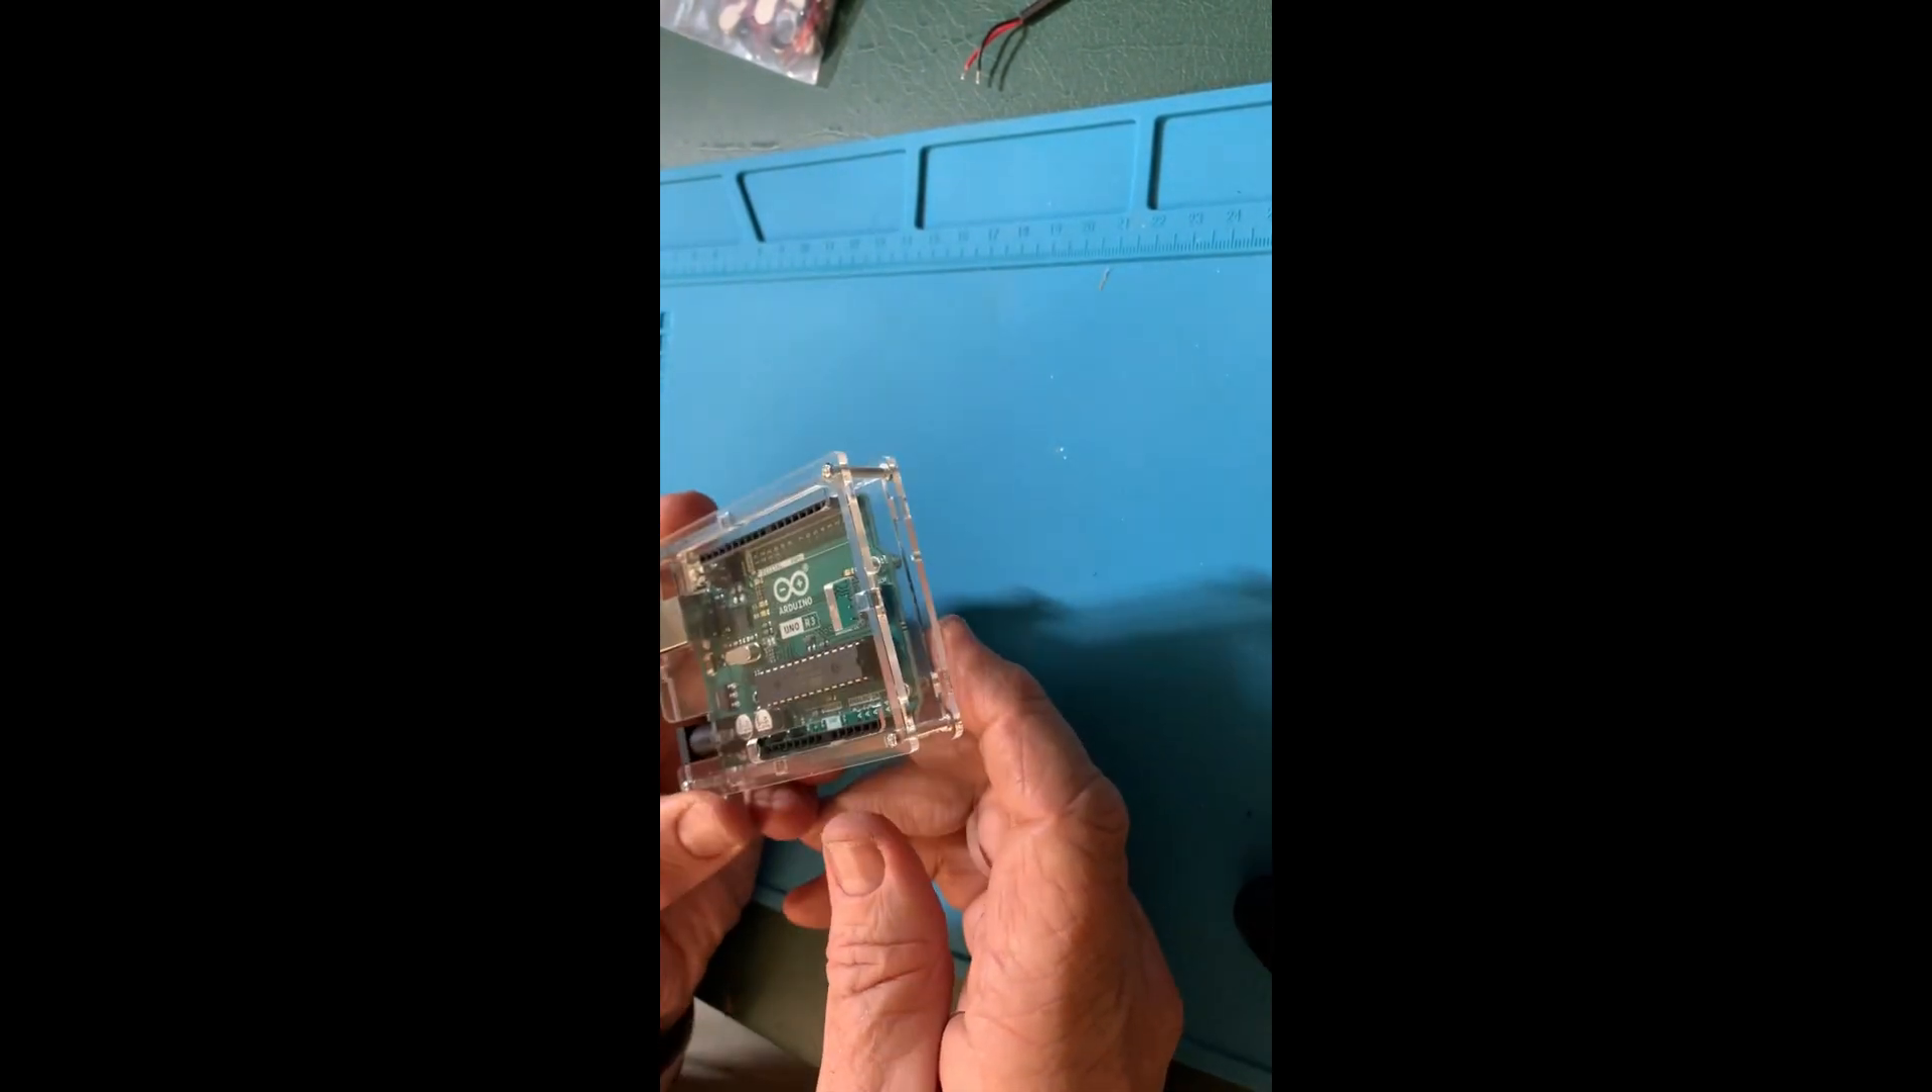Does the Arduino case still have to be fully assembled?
No.